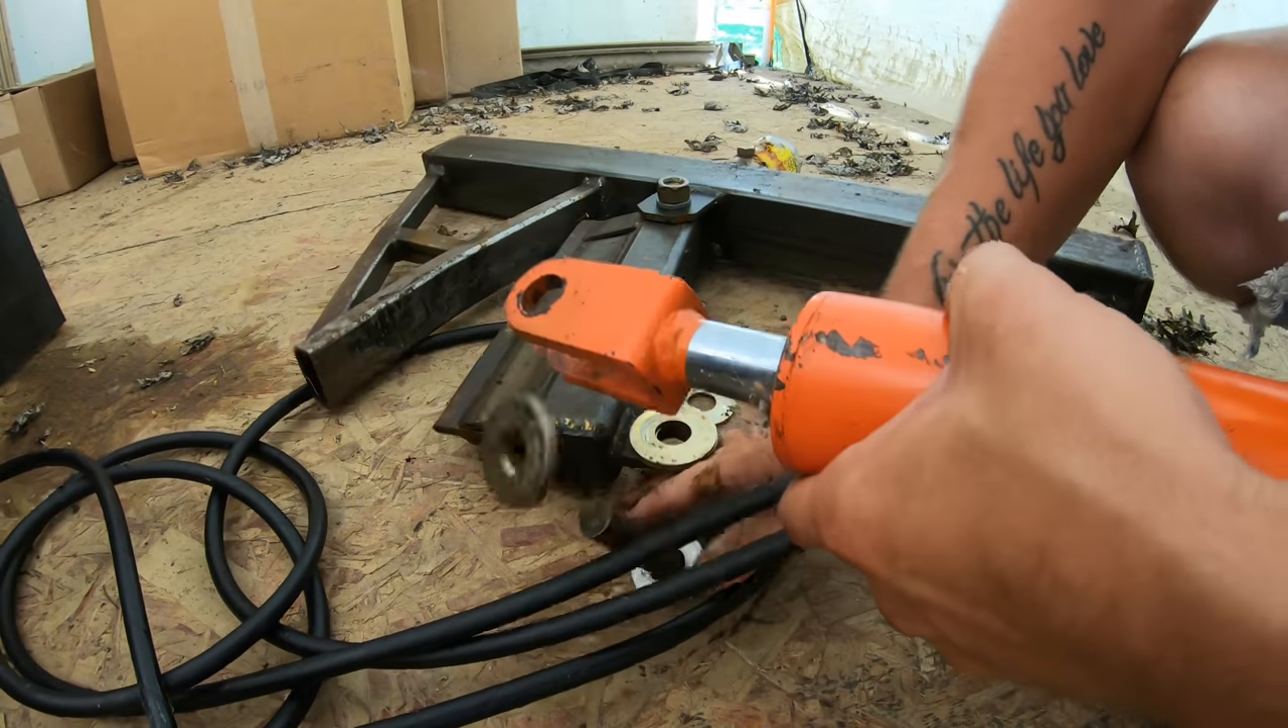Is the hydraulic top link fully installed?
No.